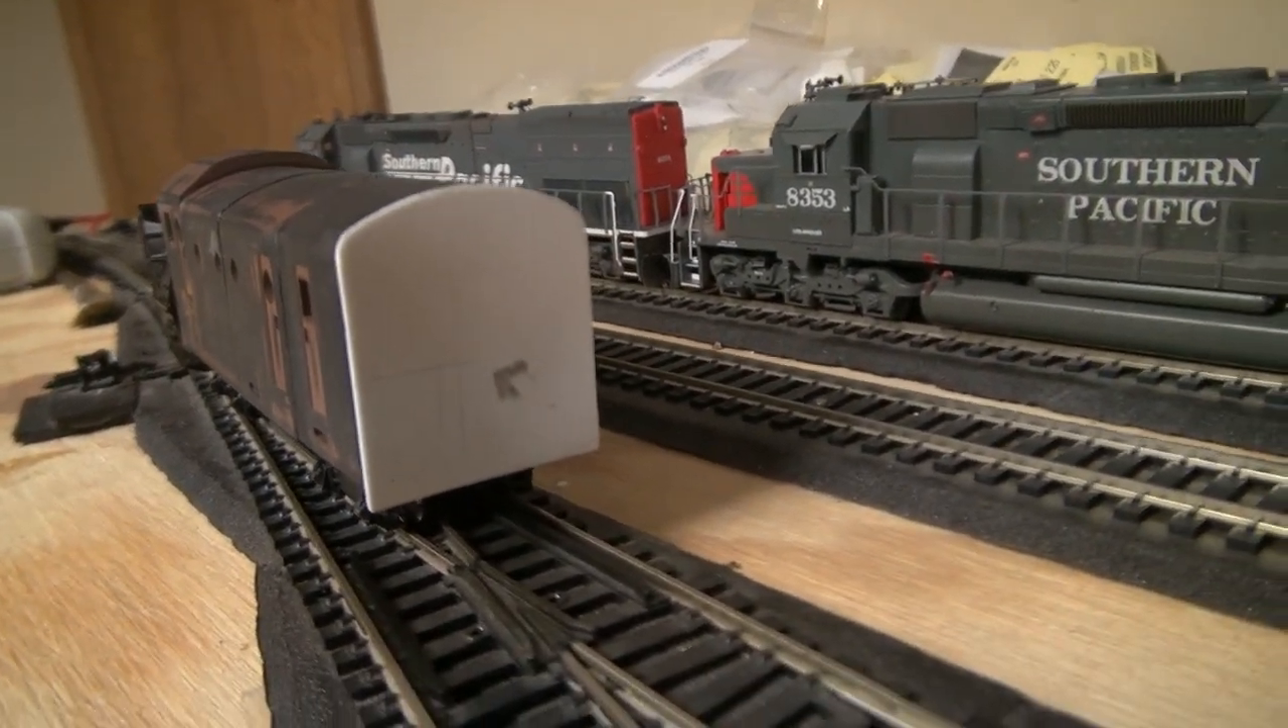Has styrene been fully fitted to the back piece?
Yes.